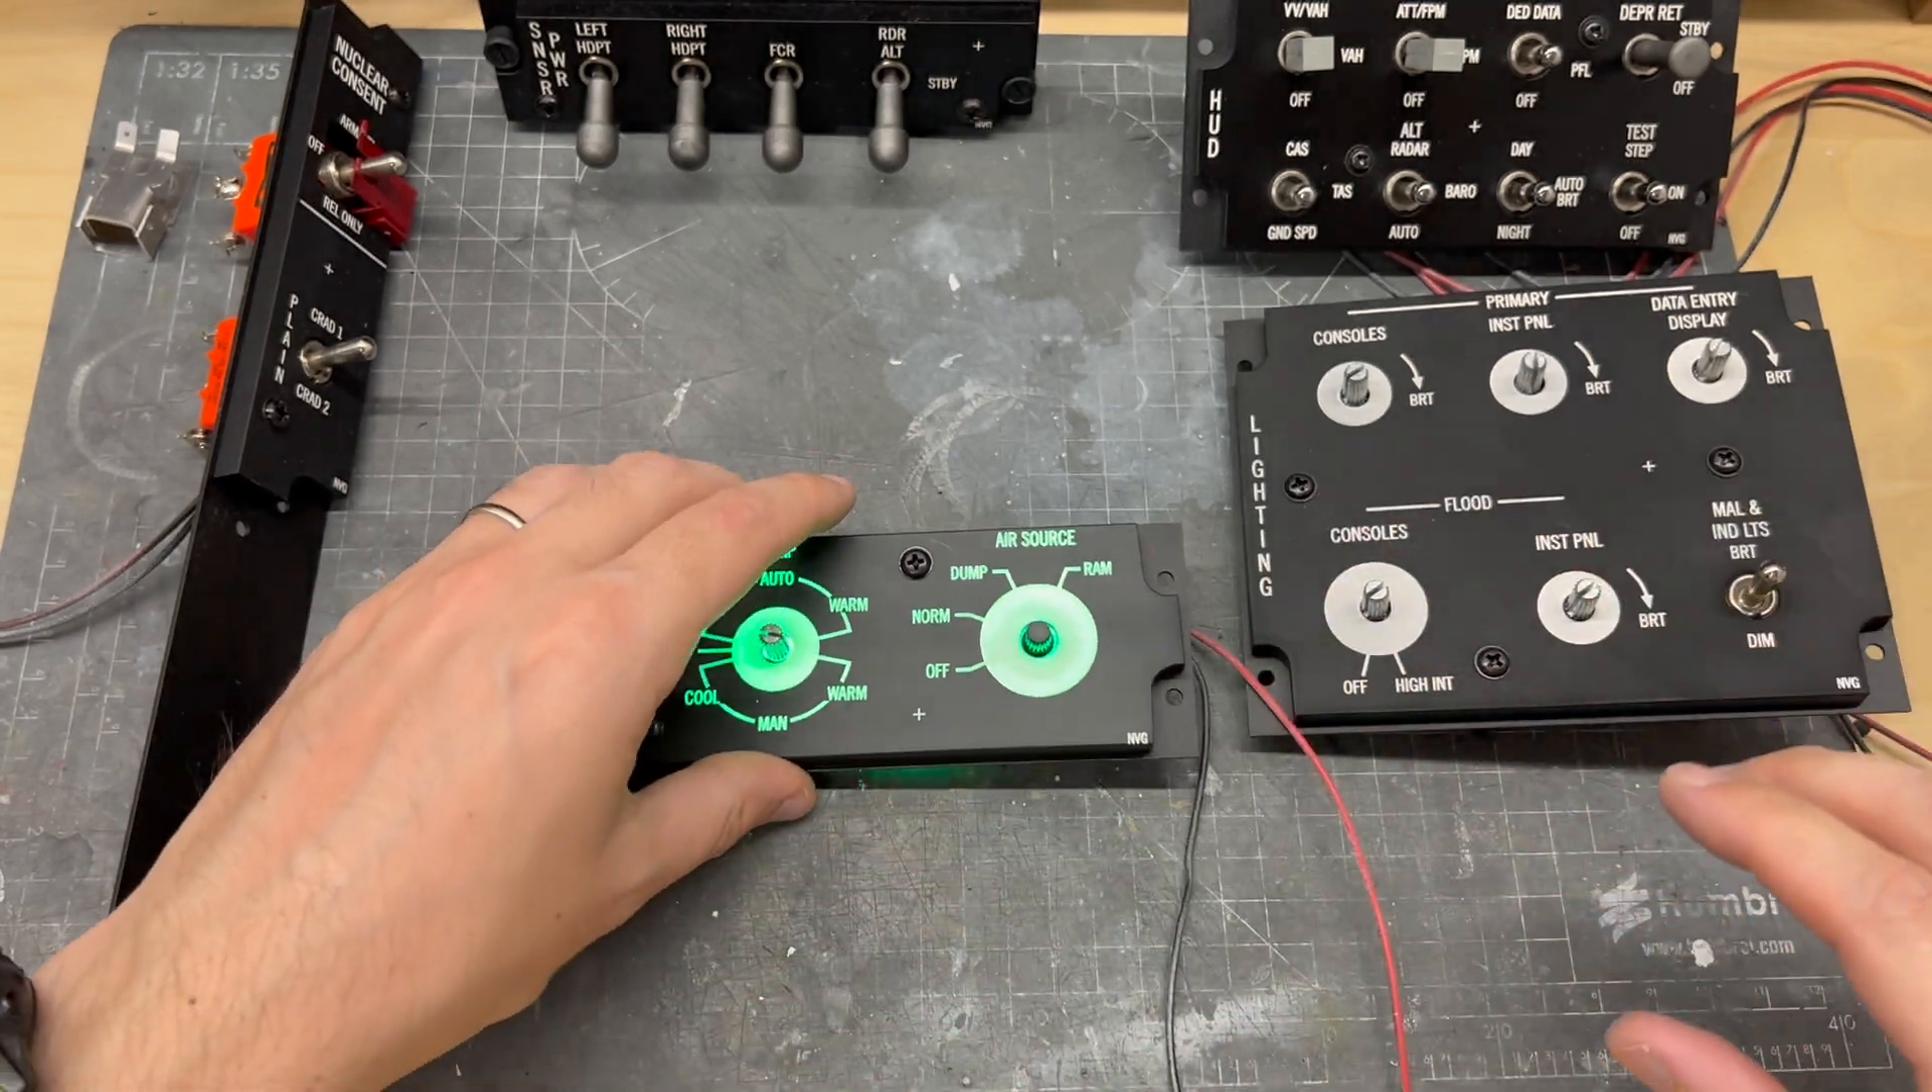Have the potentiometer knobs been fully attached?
No.